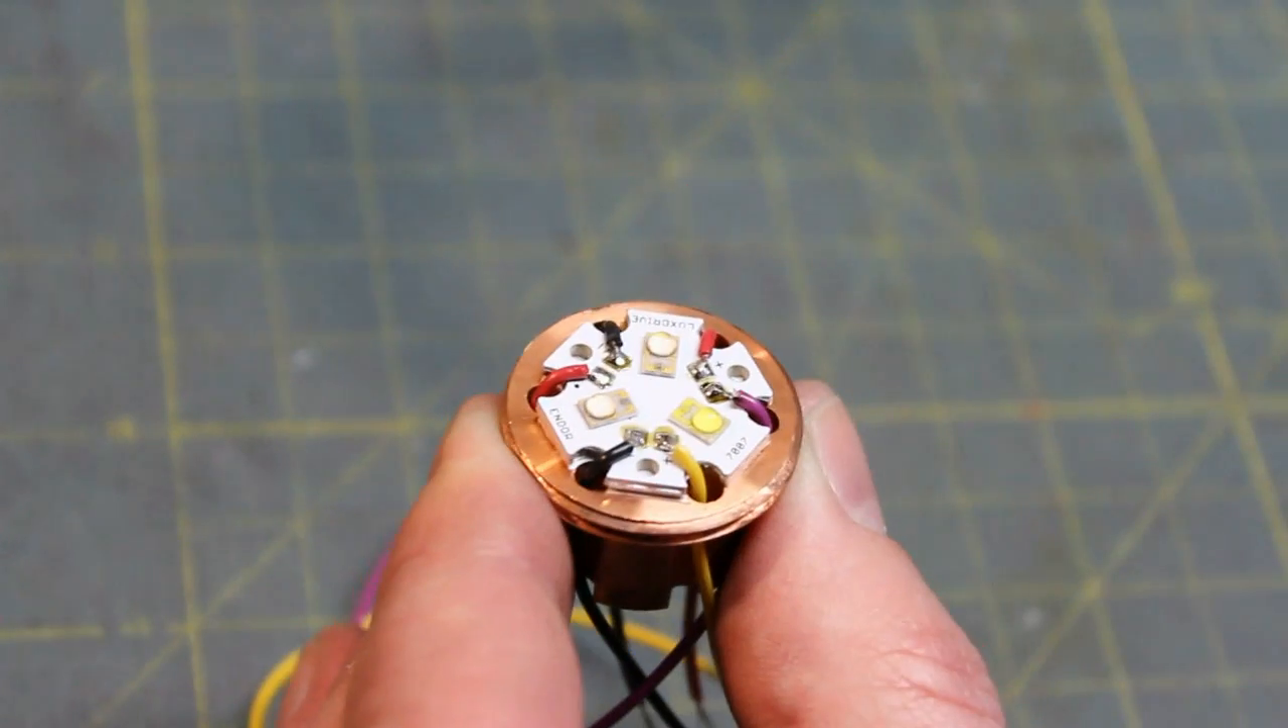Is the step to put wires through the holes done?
Yes.